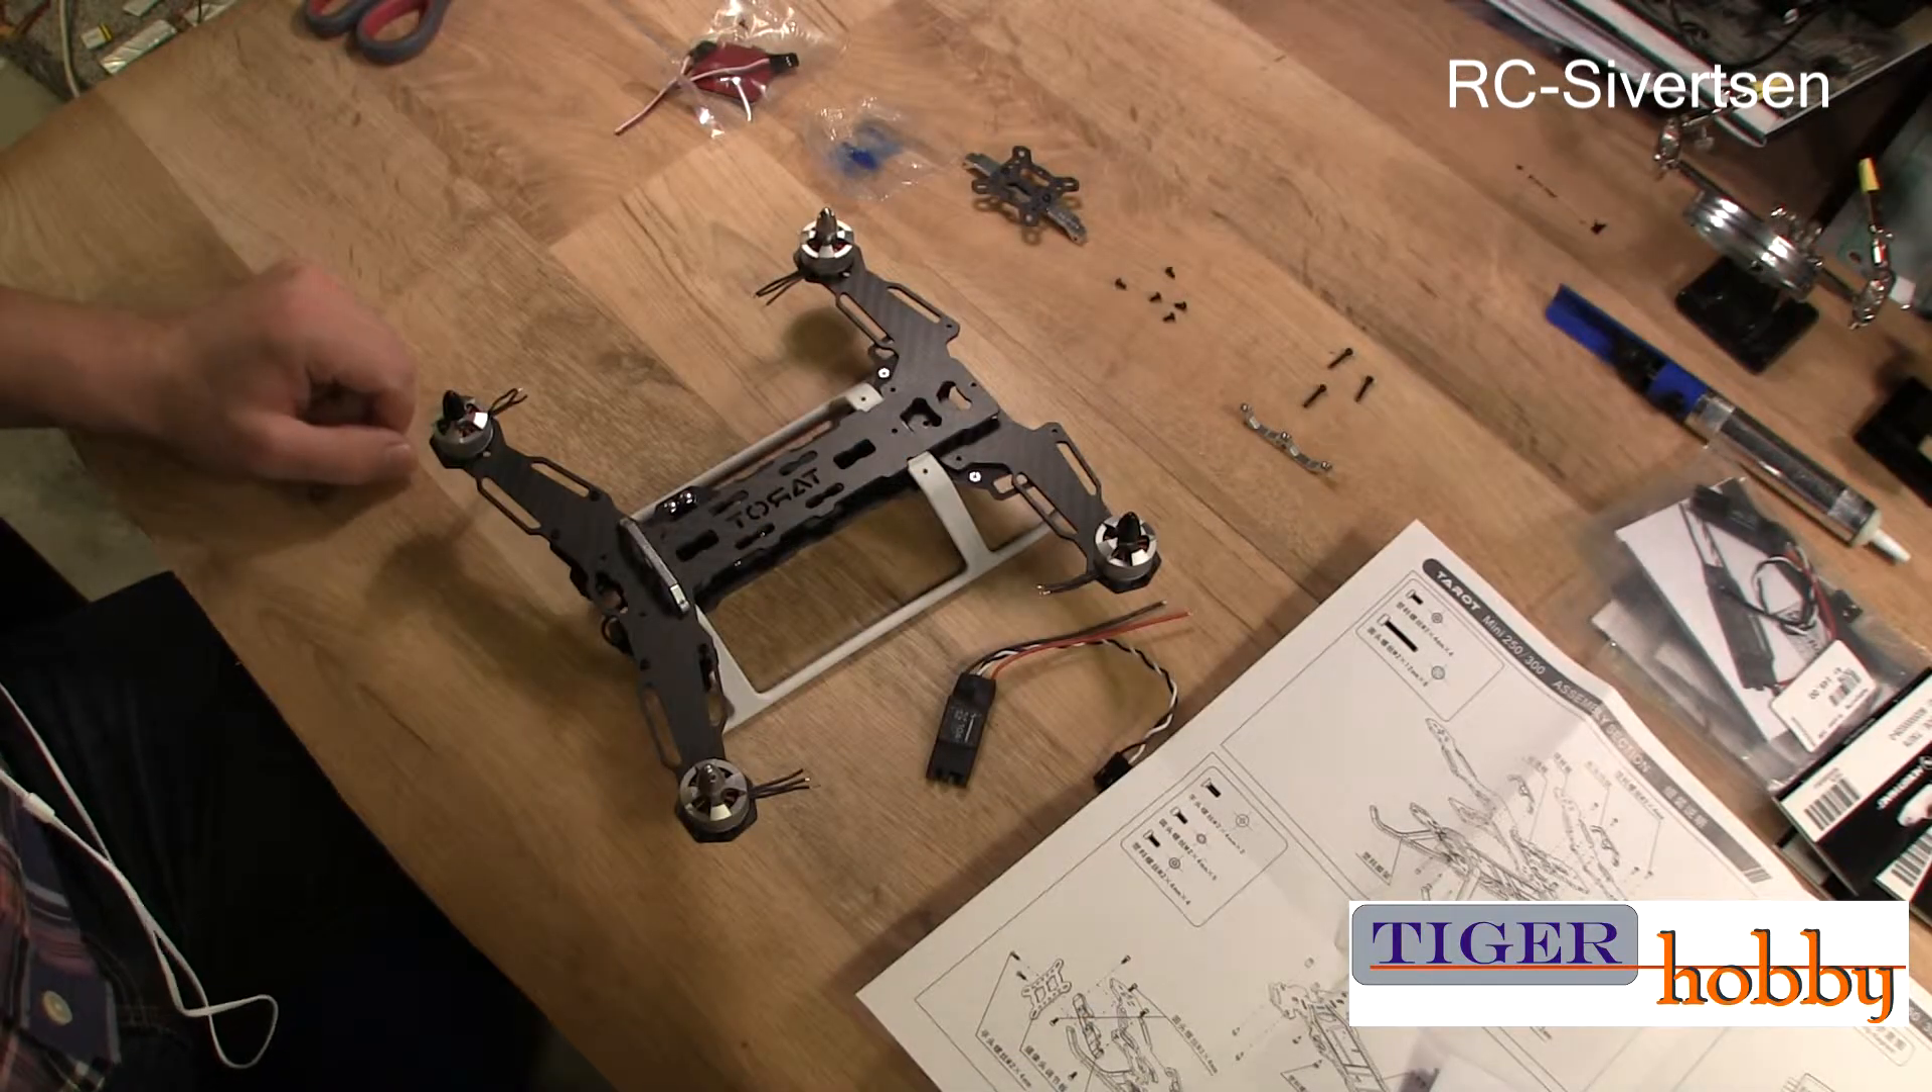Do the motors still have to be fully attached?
No.